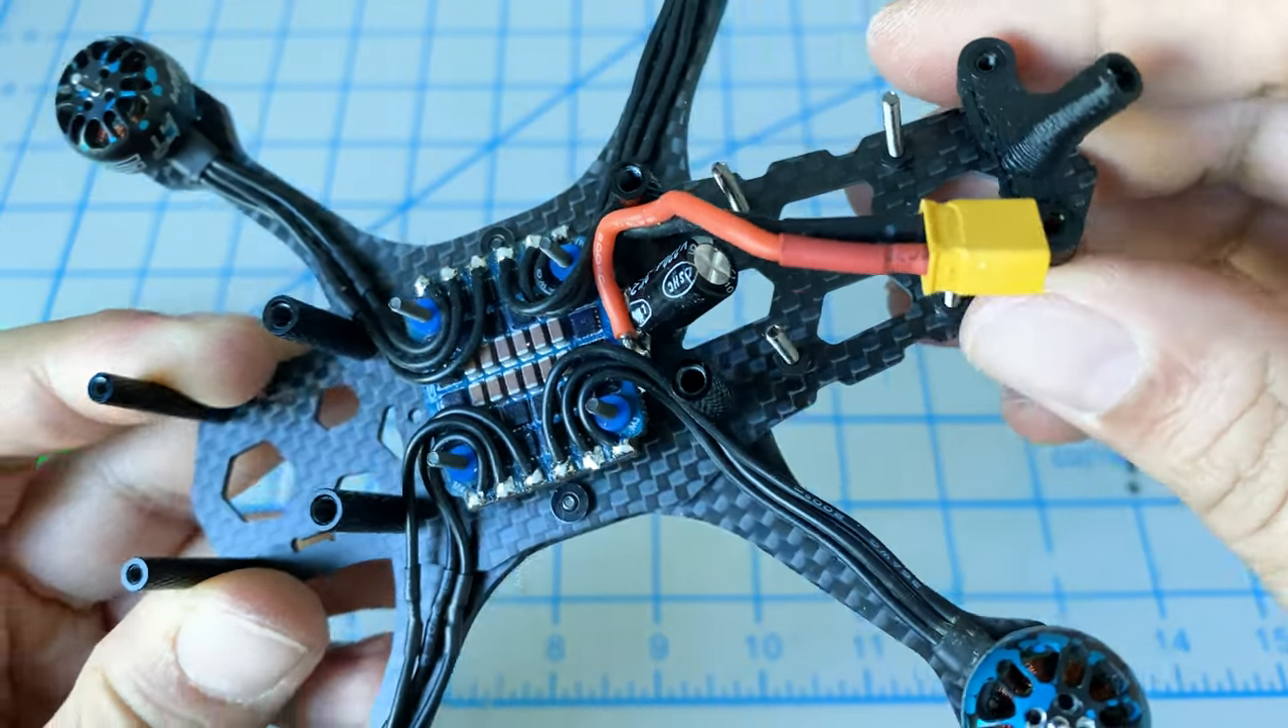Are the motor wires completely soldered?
Yes.